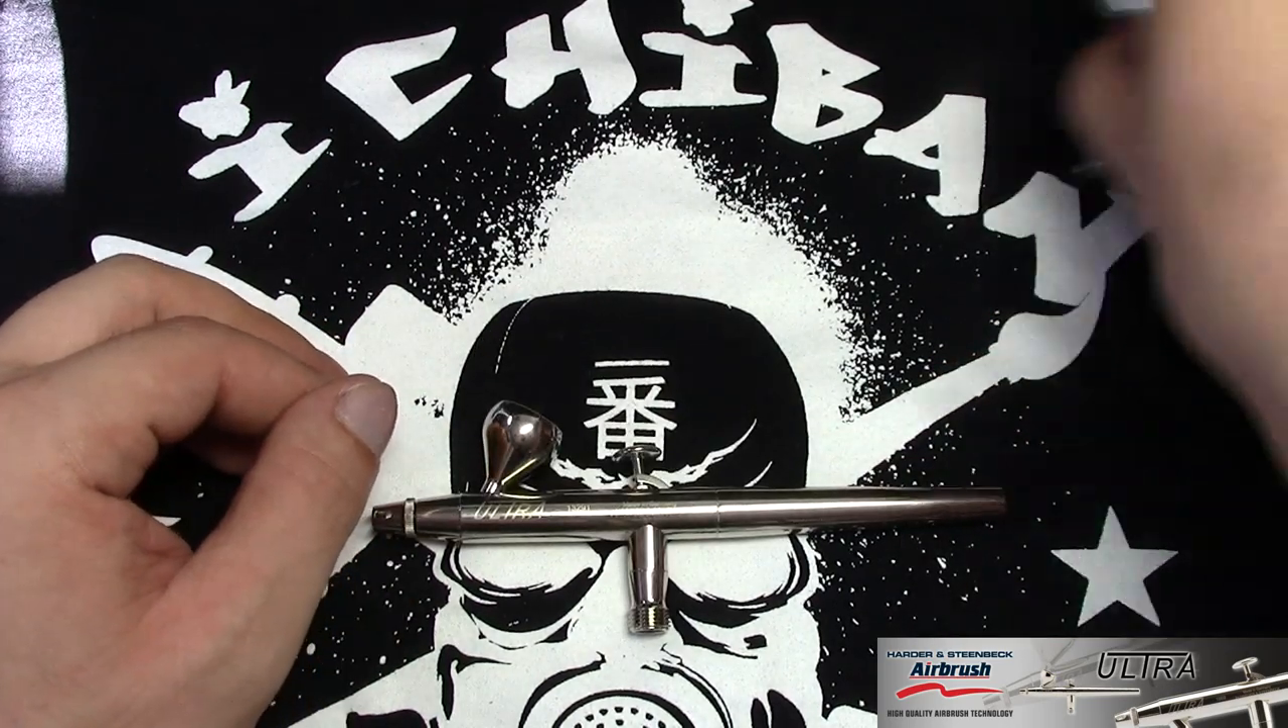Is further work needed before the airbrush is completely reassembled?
No.